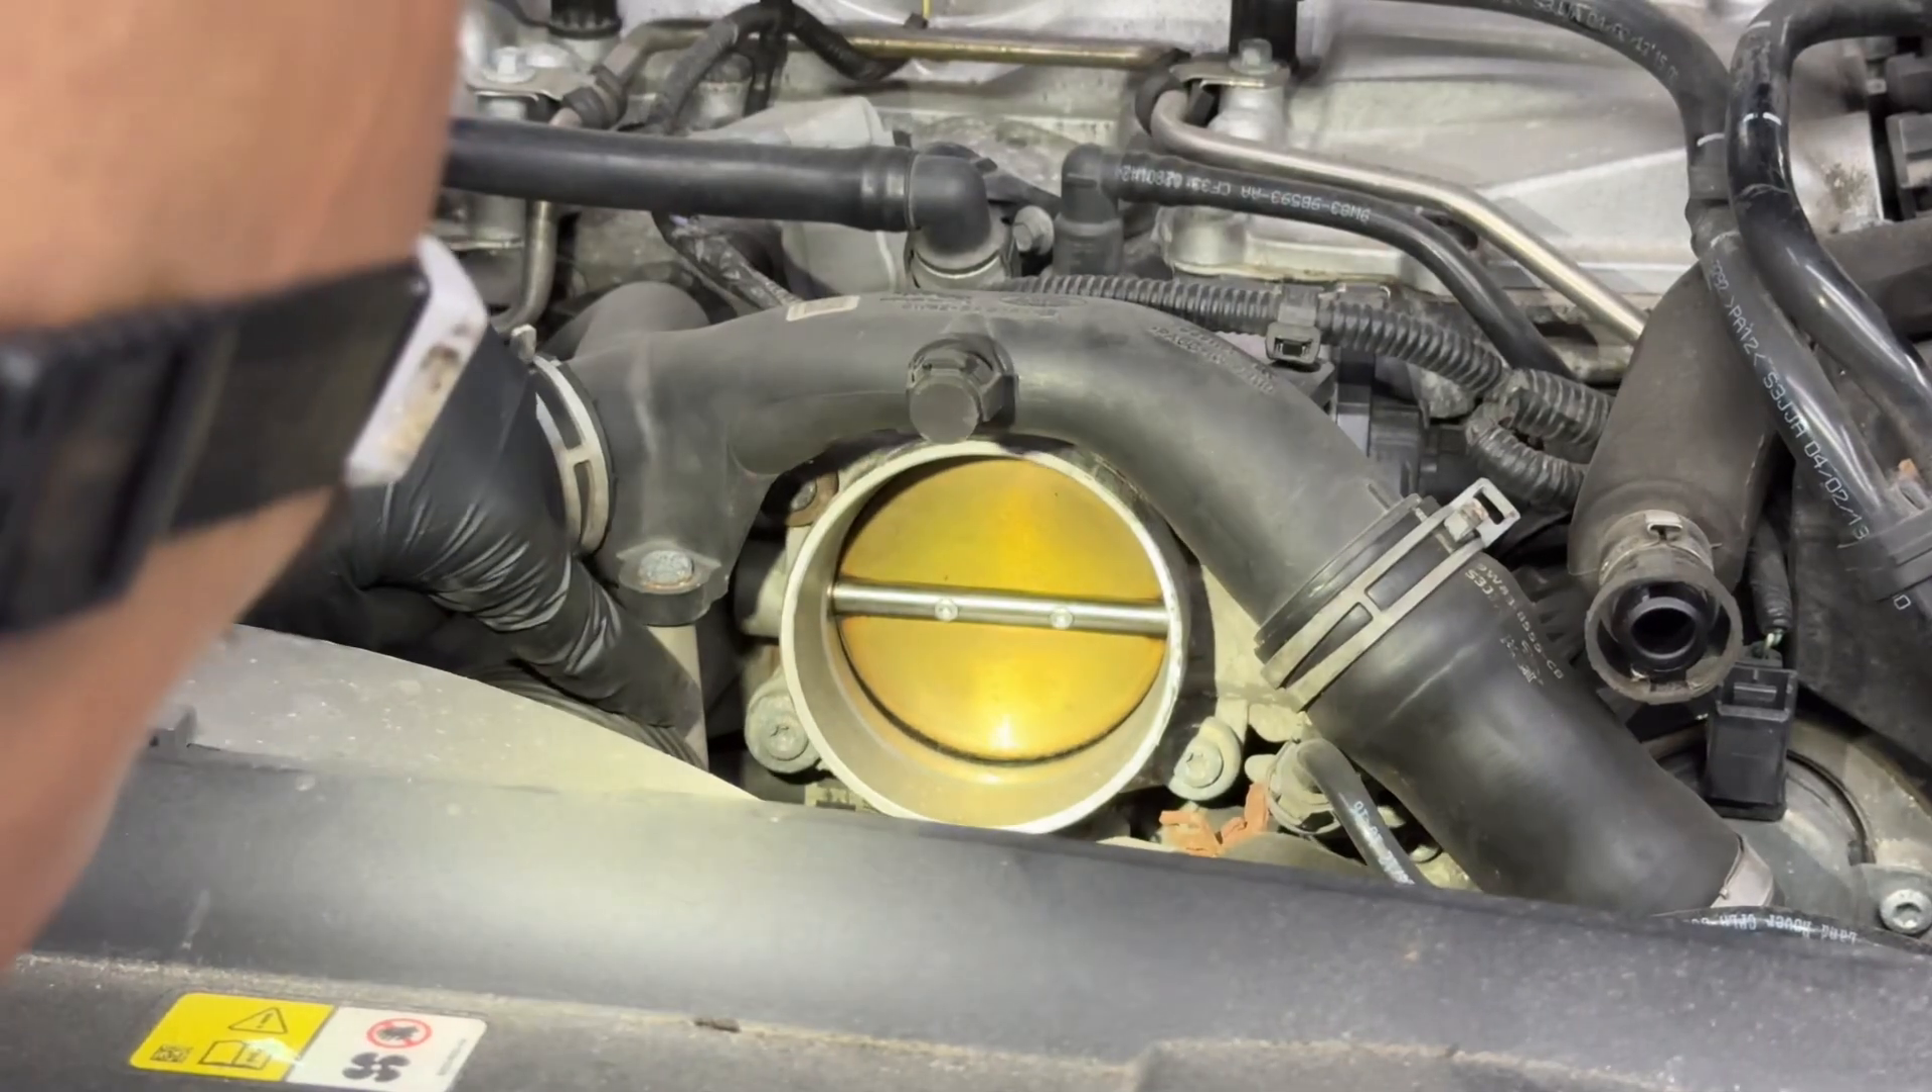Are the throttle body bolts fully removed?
No.